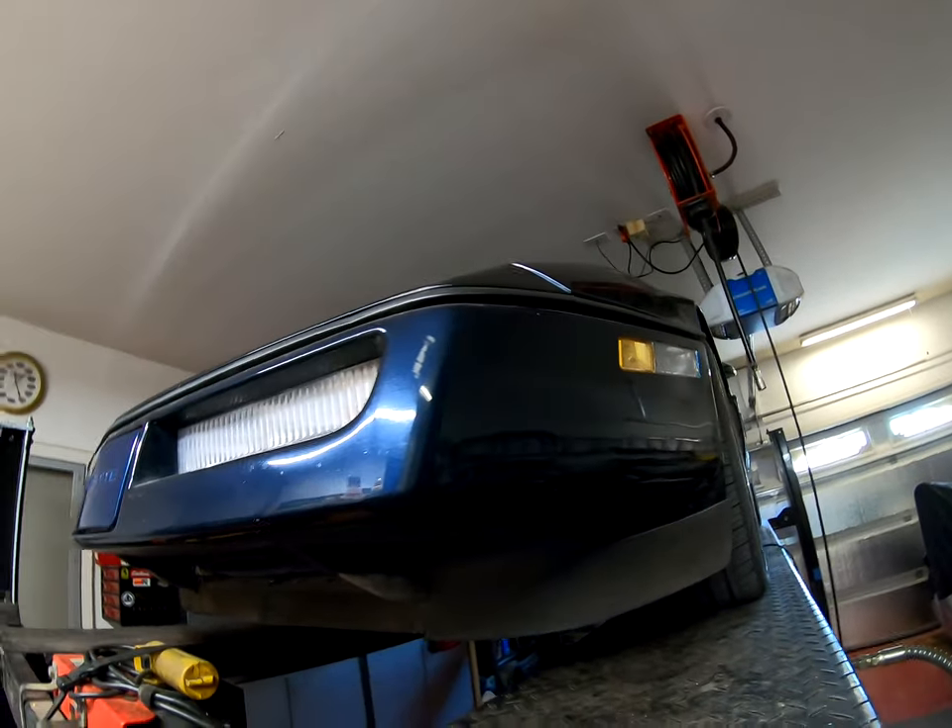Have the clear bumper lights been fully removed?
No.